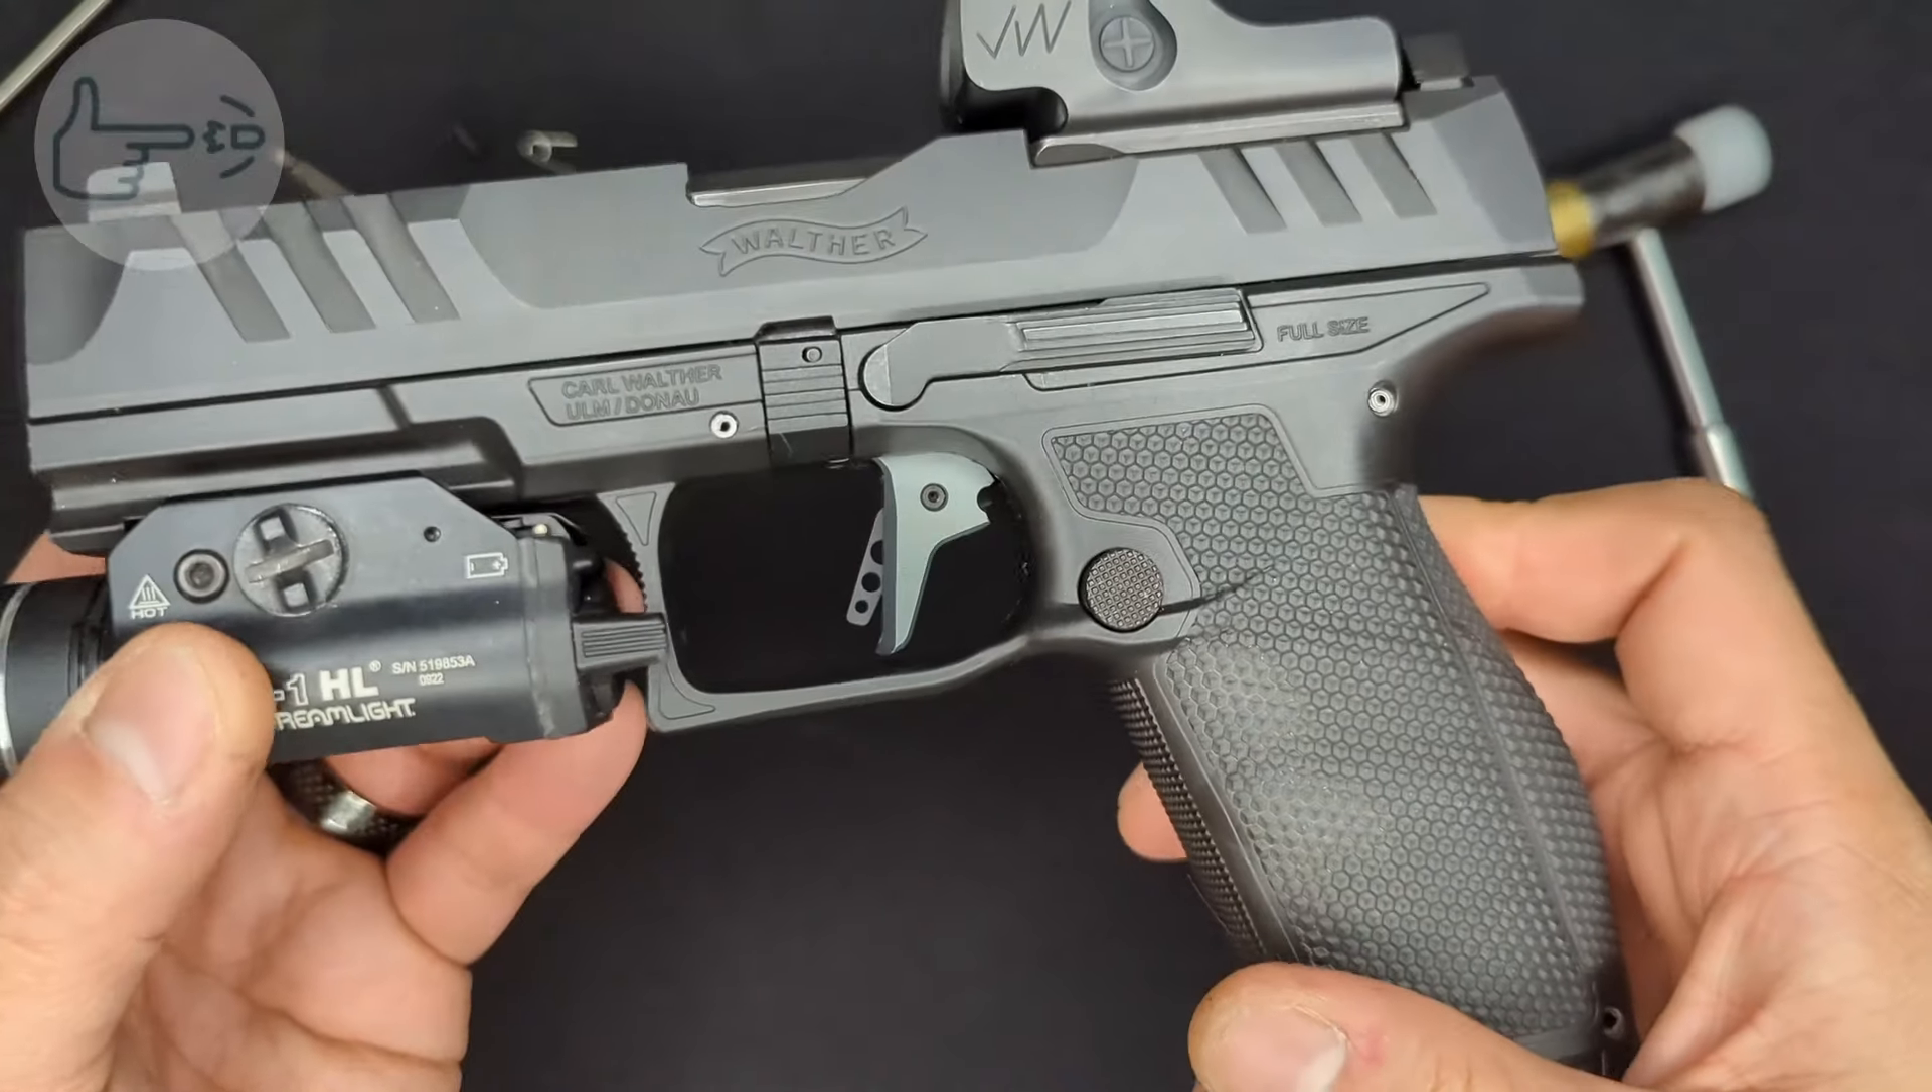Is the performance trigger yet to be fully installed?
No.